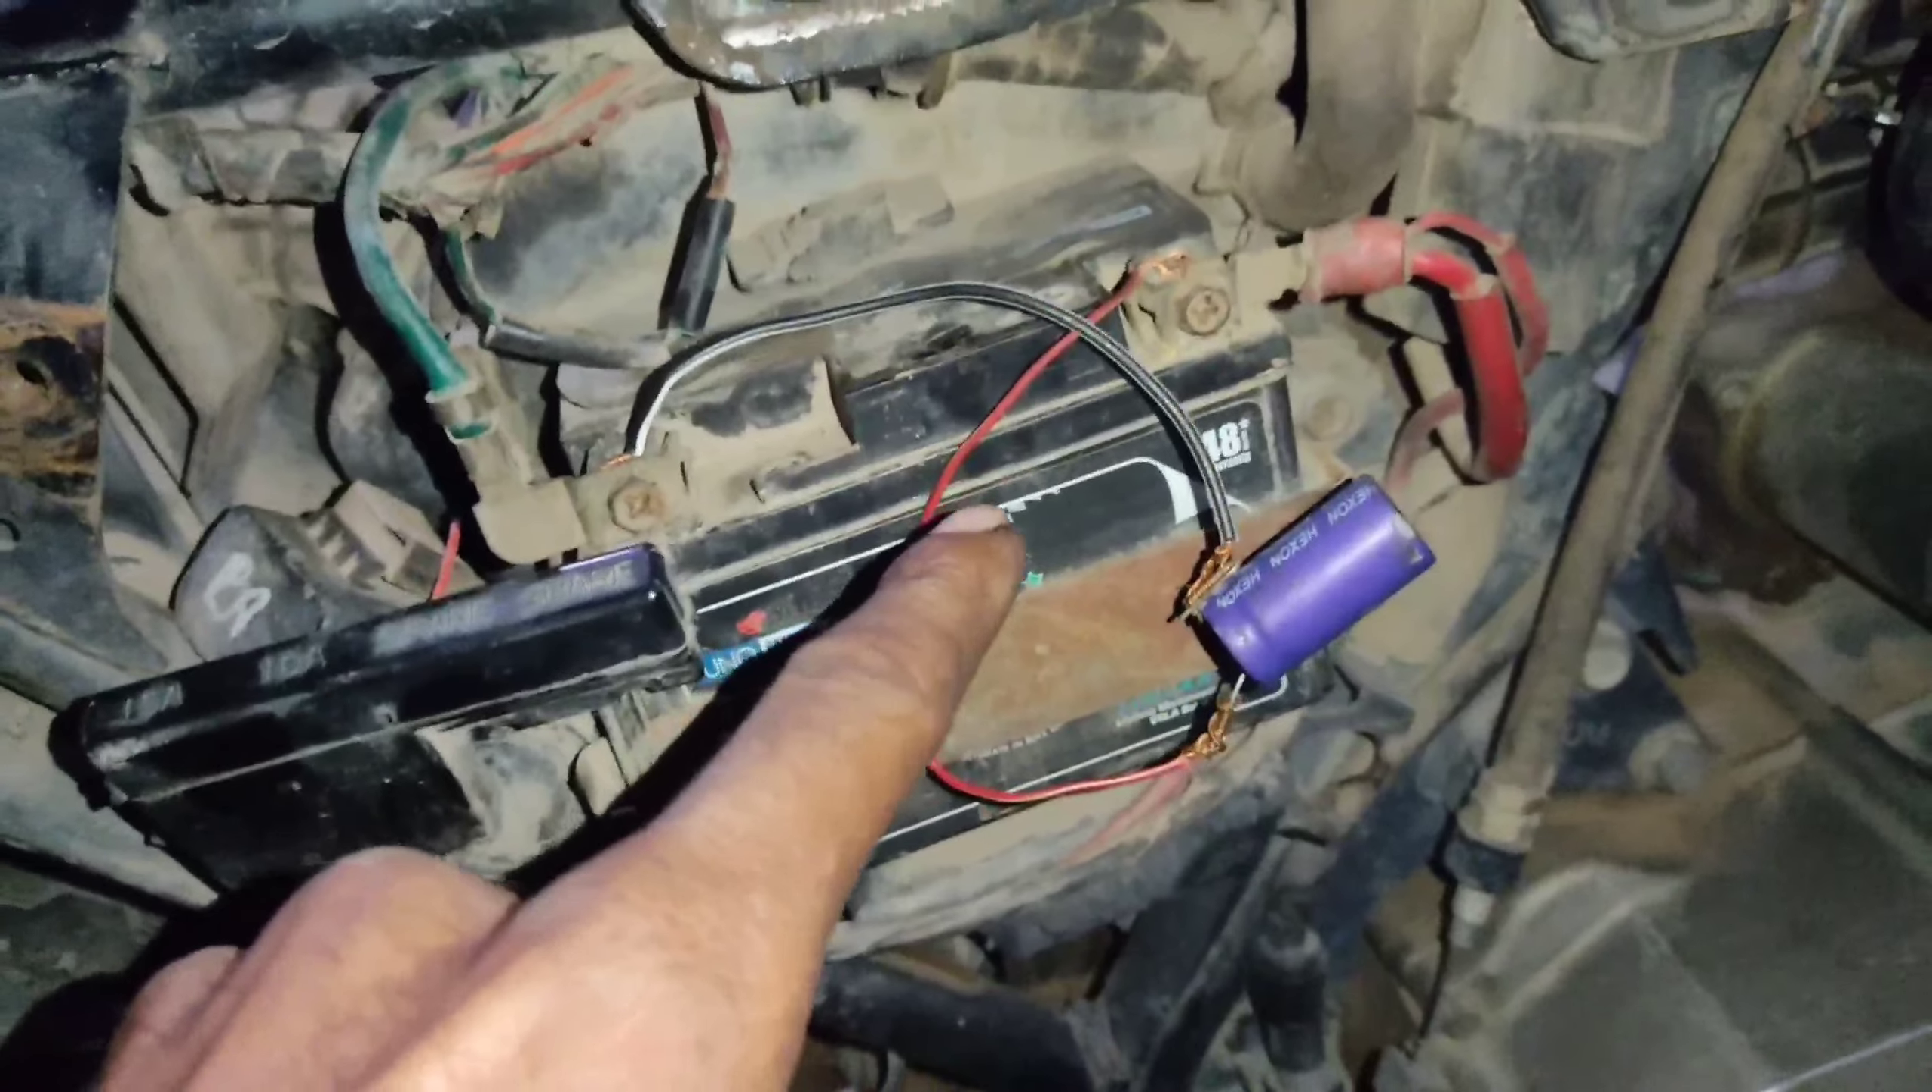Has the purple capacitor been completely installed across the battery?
Yes.